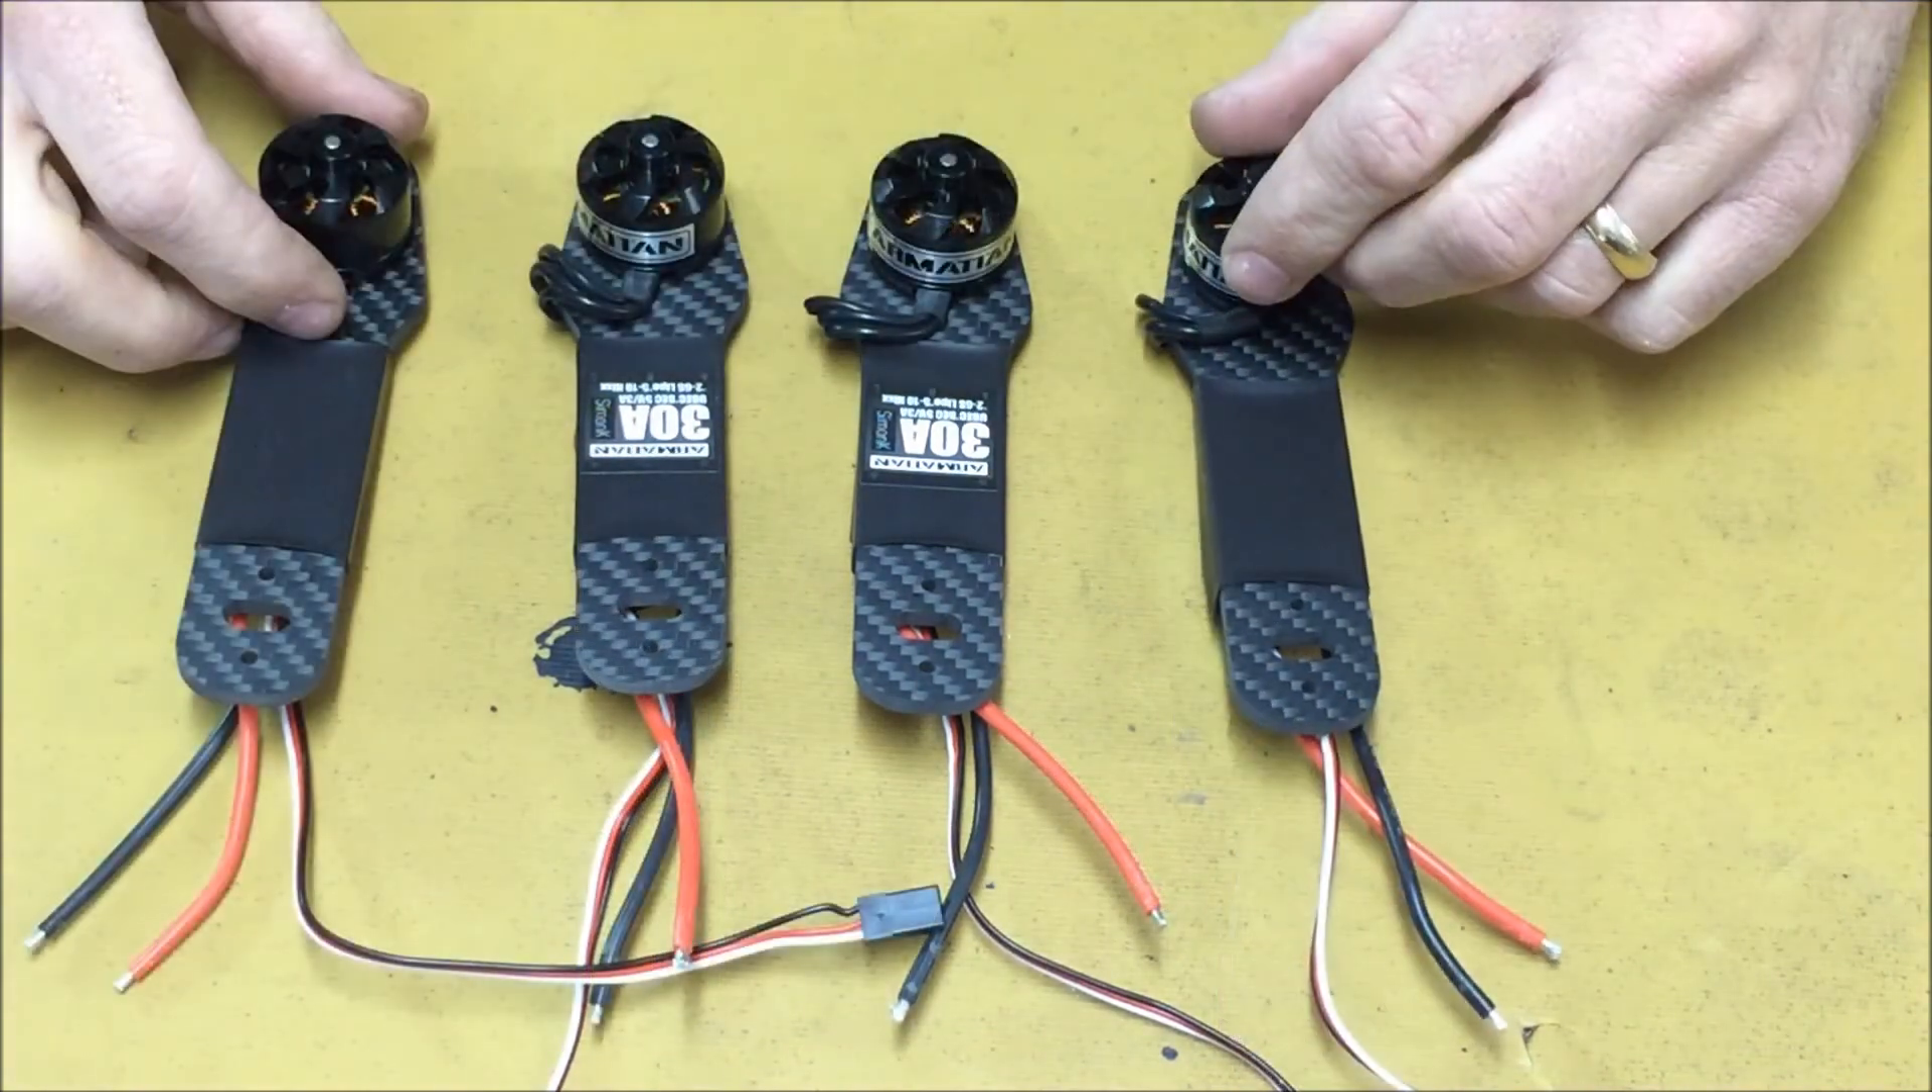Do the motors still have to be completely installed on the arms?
No.